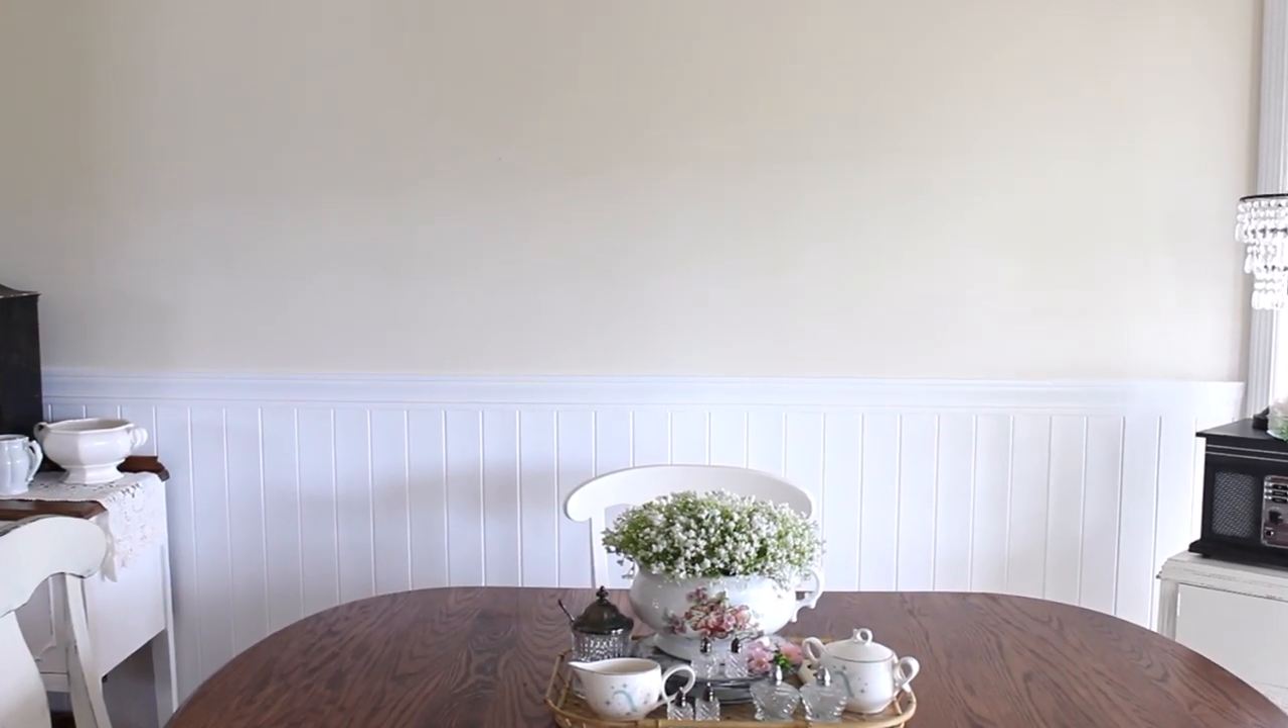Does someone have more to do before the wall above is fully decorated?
Yes.